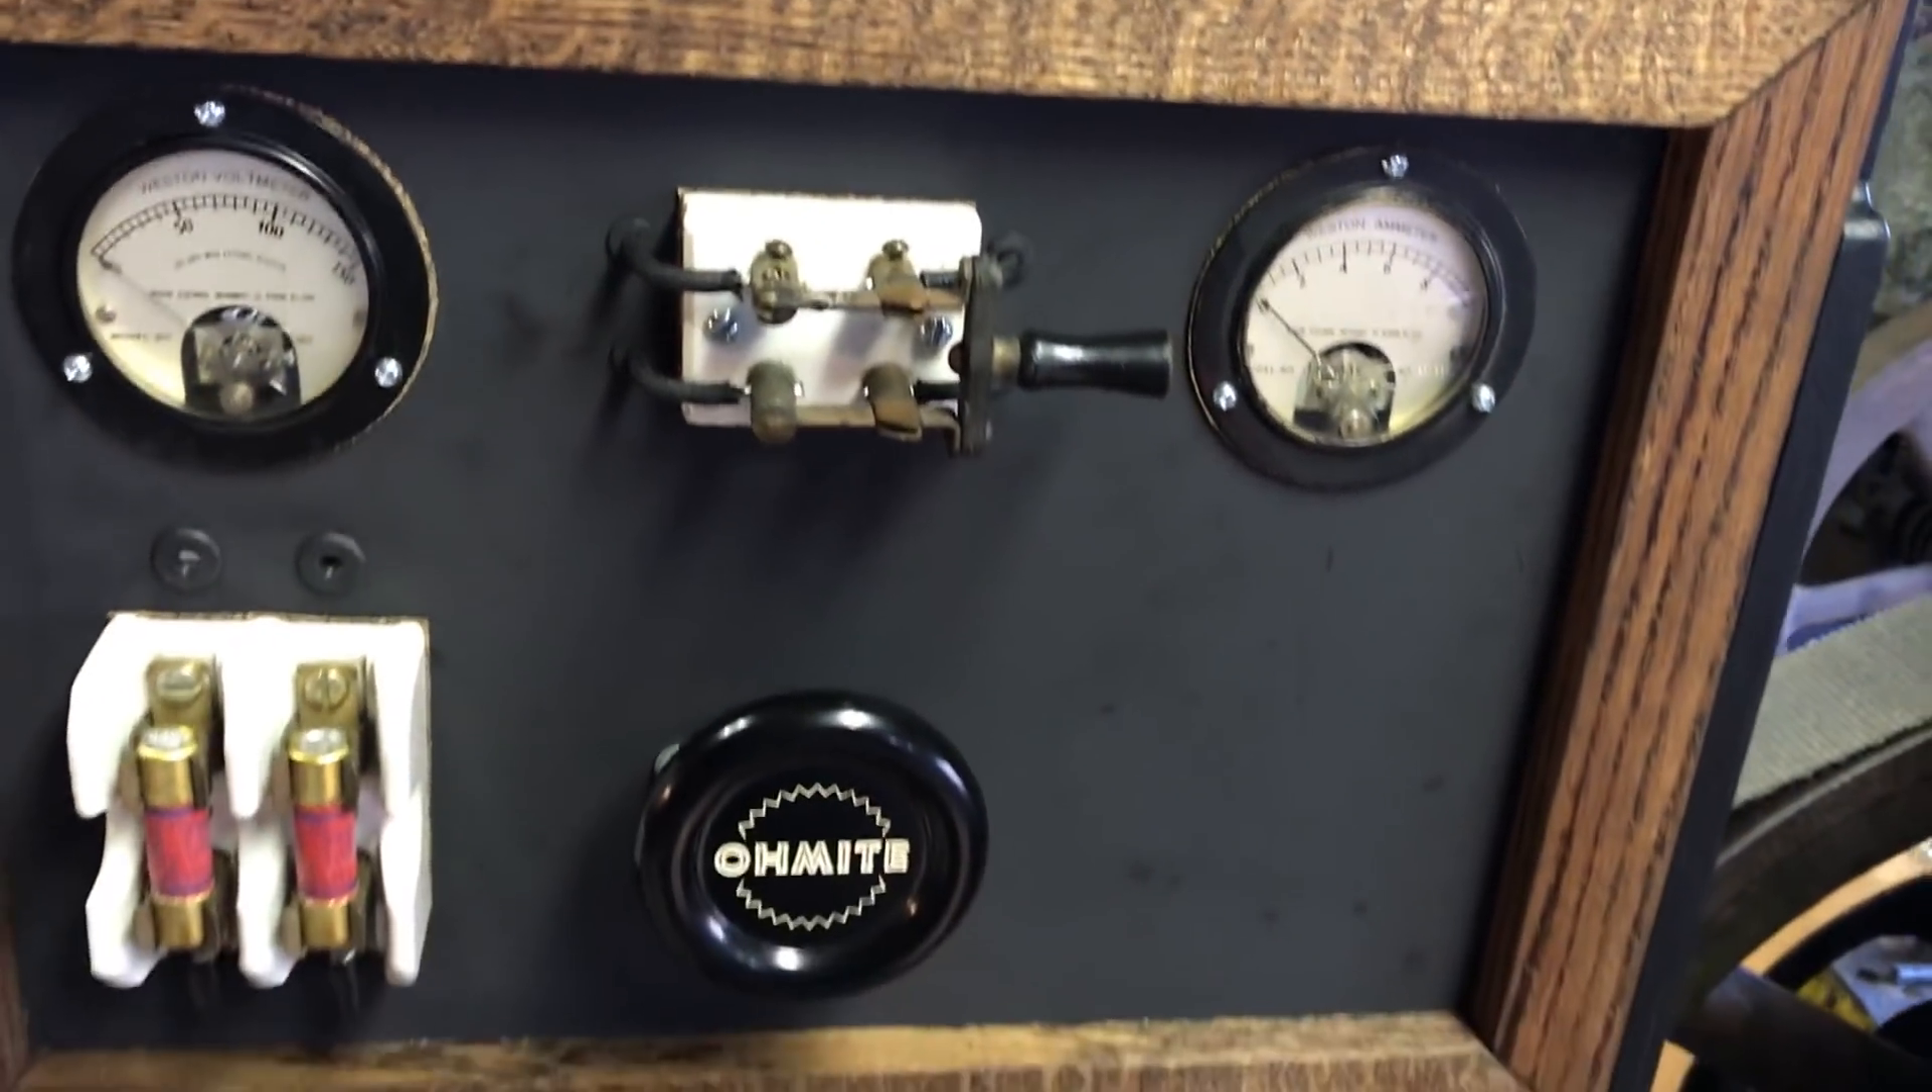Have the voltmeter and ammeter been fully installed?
Yes.